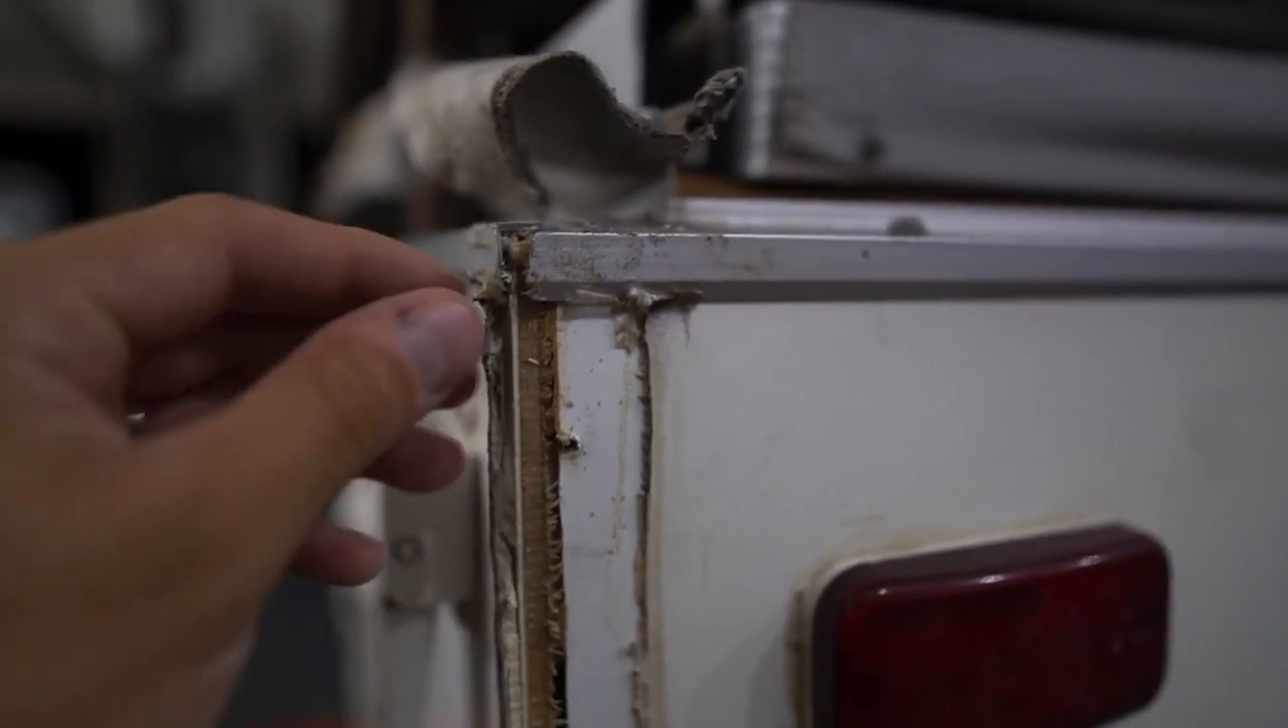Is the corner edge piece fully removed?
Yes.